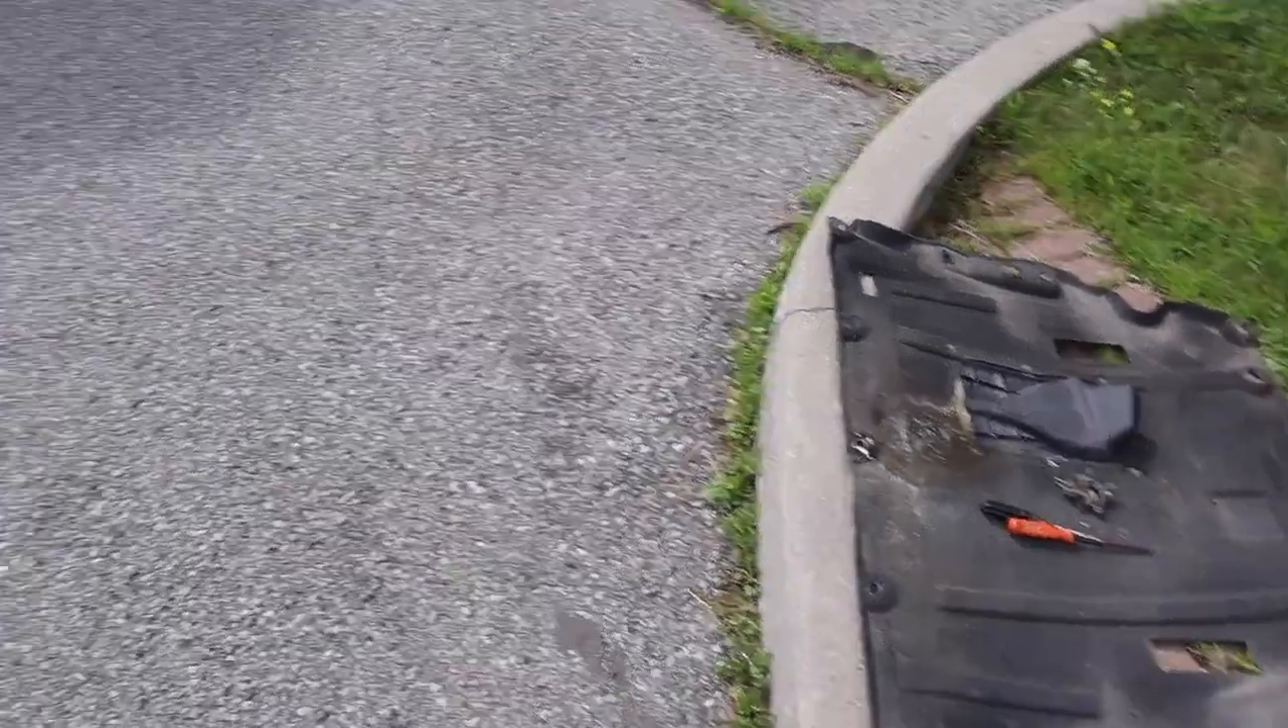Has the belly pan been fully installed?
No.